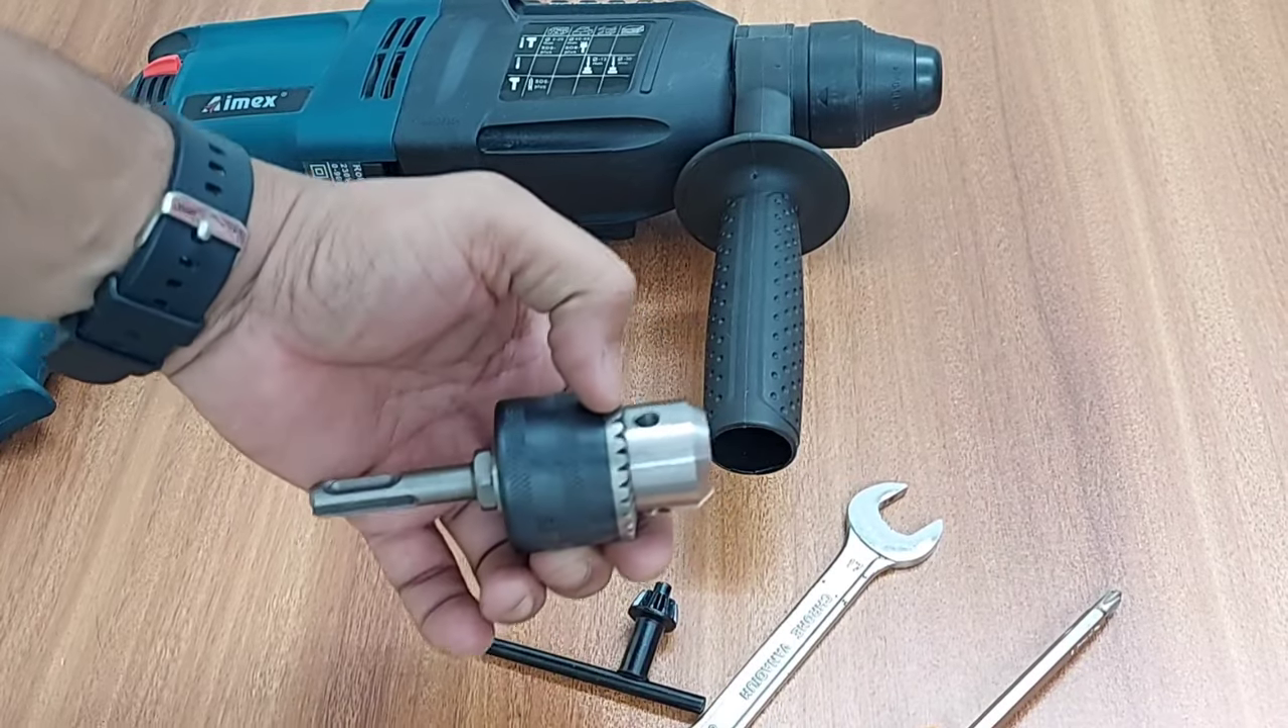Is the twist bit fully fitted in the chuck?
No.